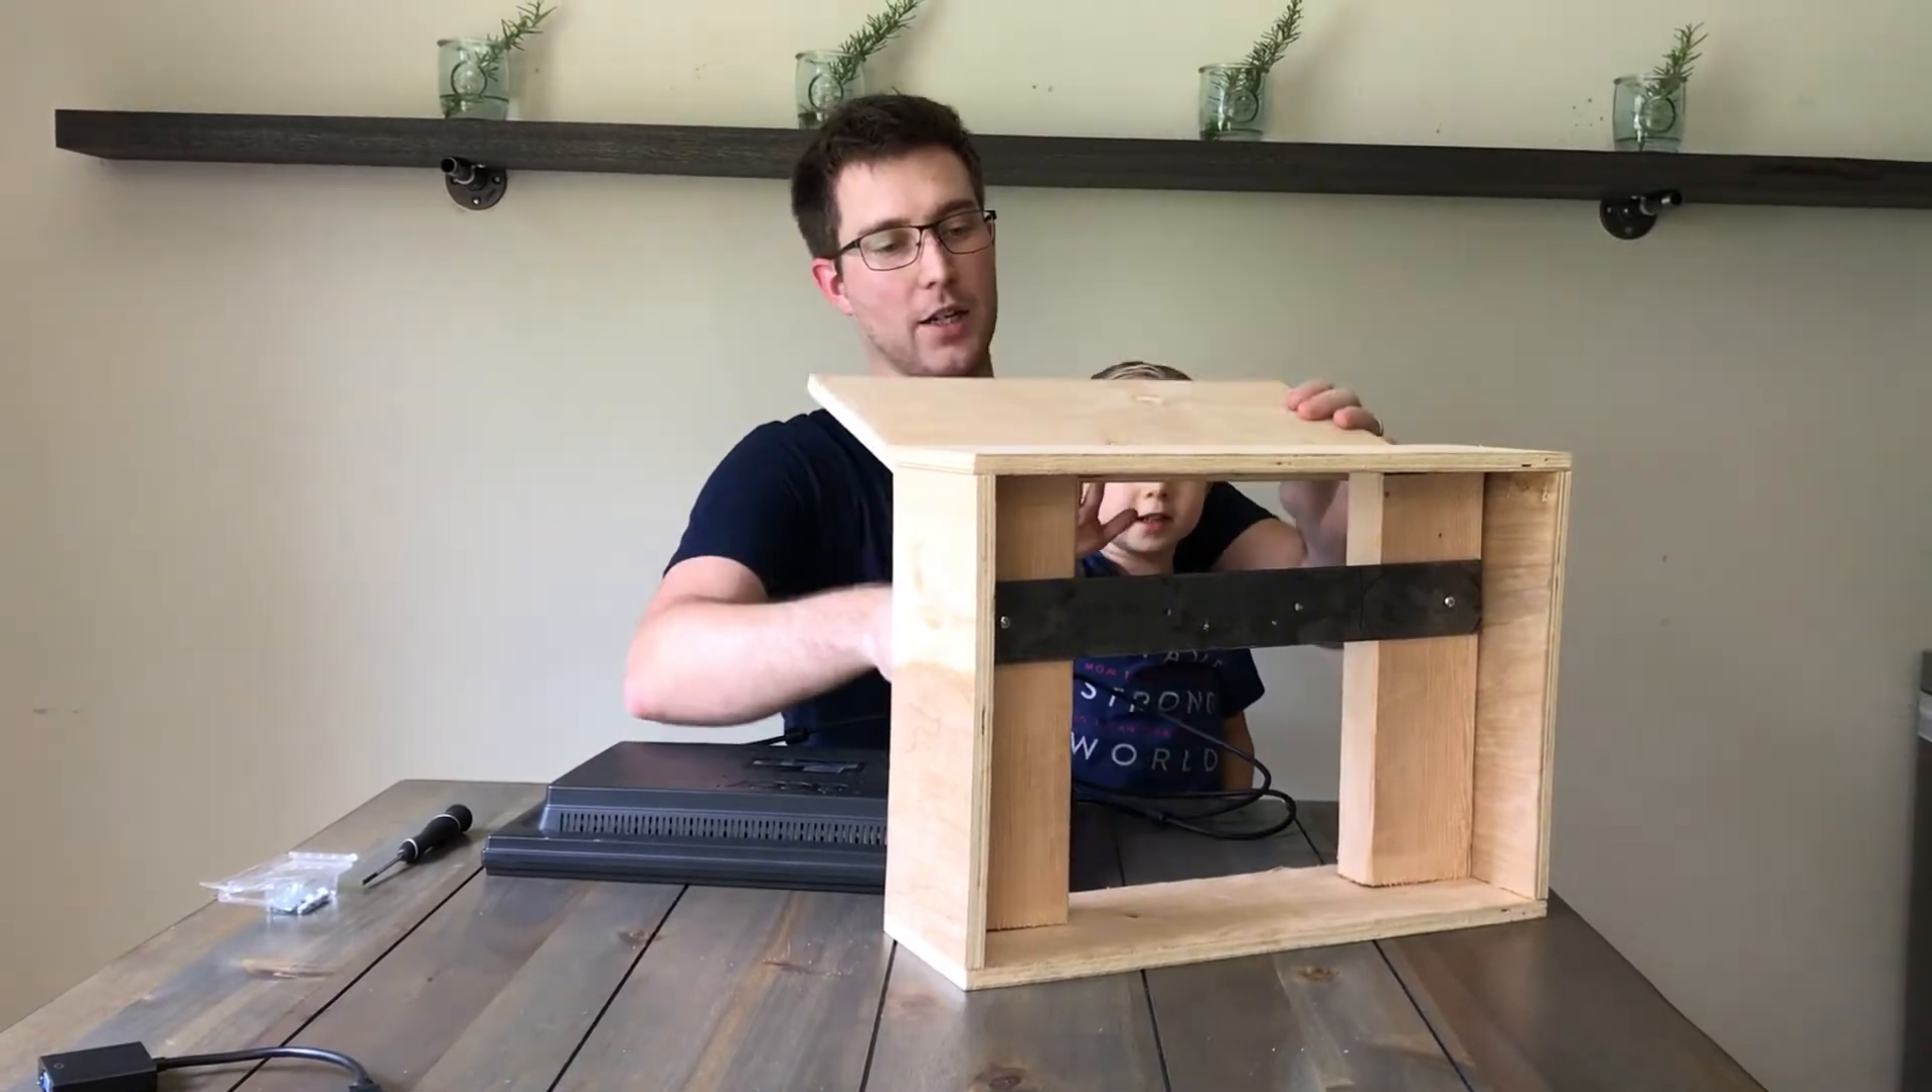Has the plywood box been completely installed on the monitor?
No.